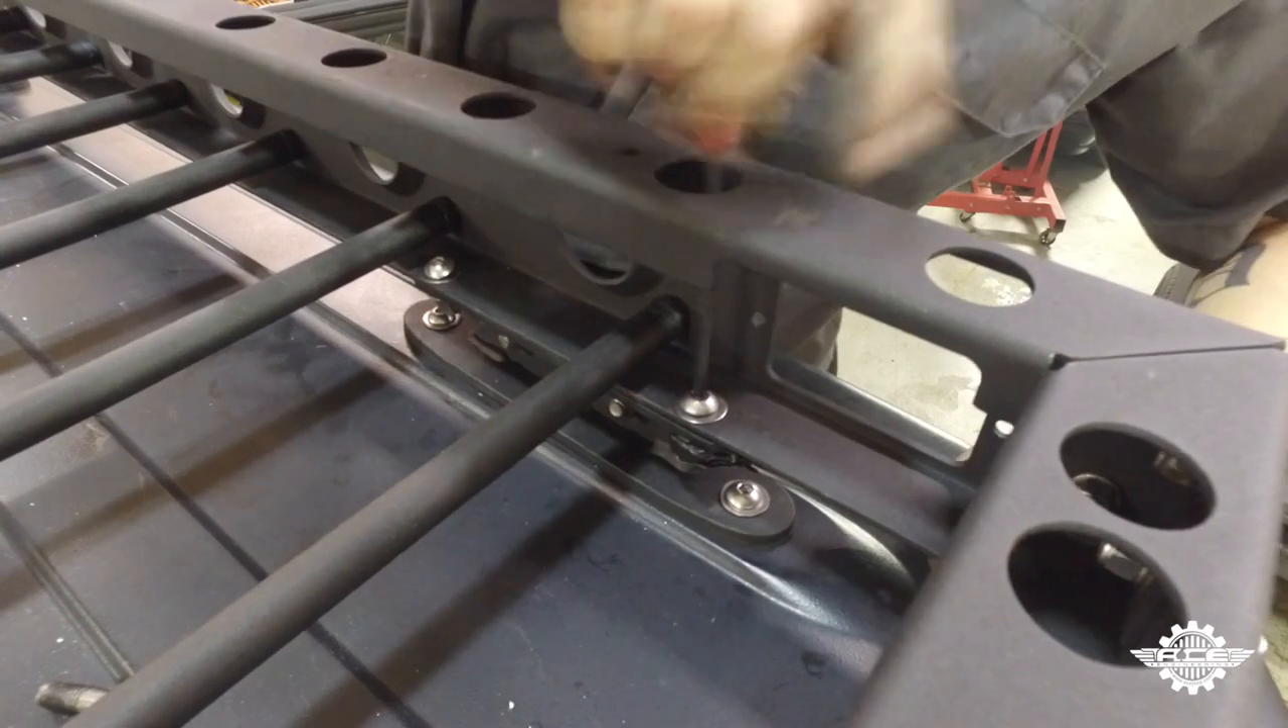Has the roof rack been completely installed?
No.